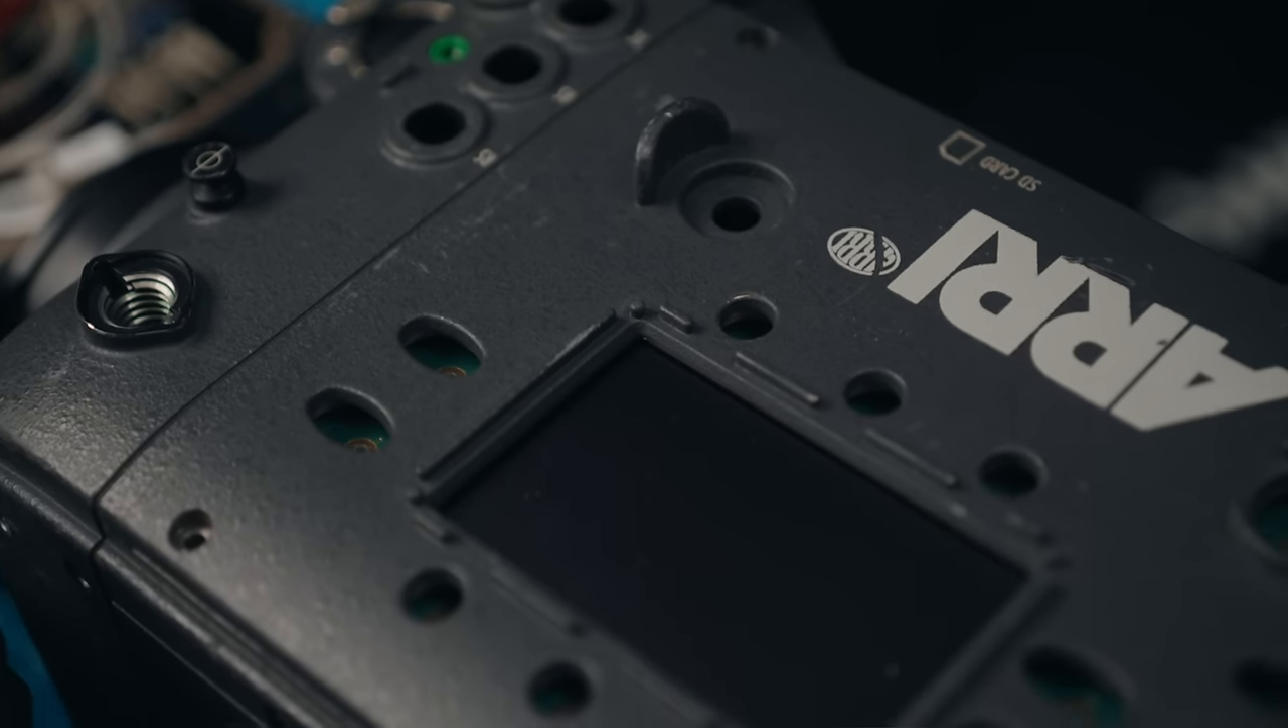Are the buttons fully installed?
No.